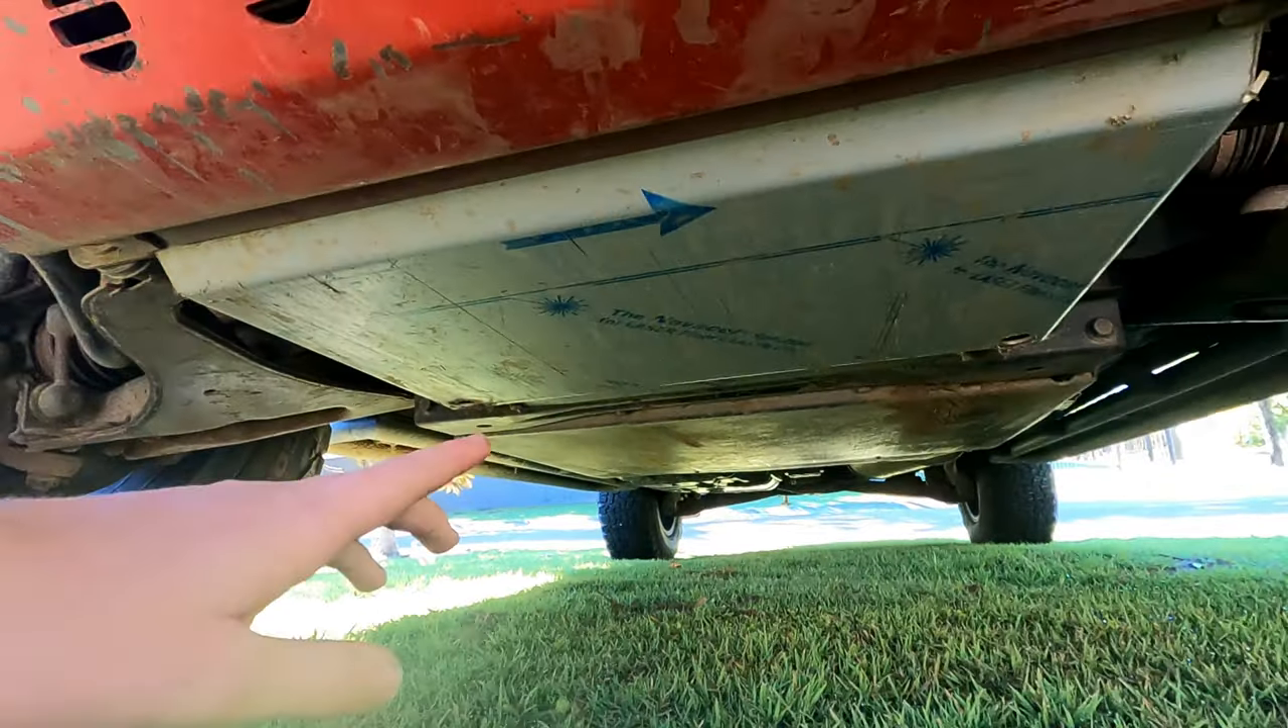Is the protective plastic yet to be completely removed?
Yes.